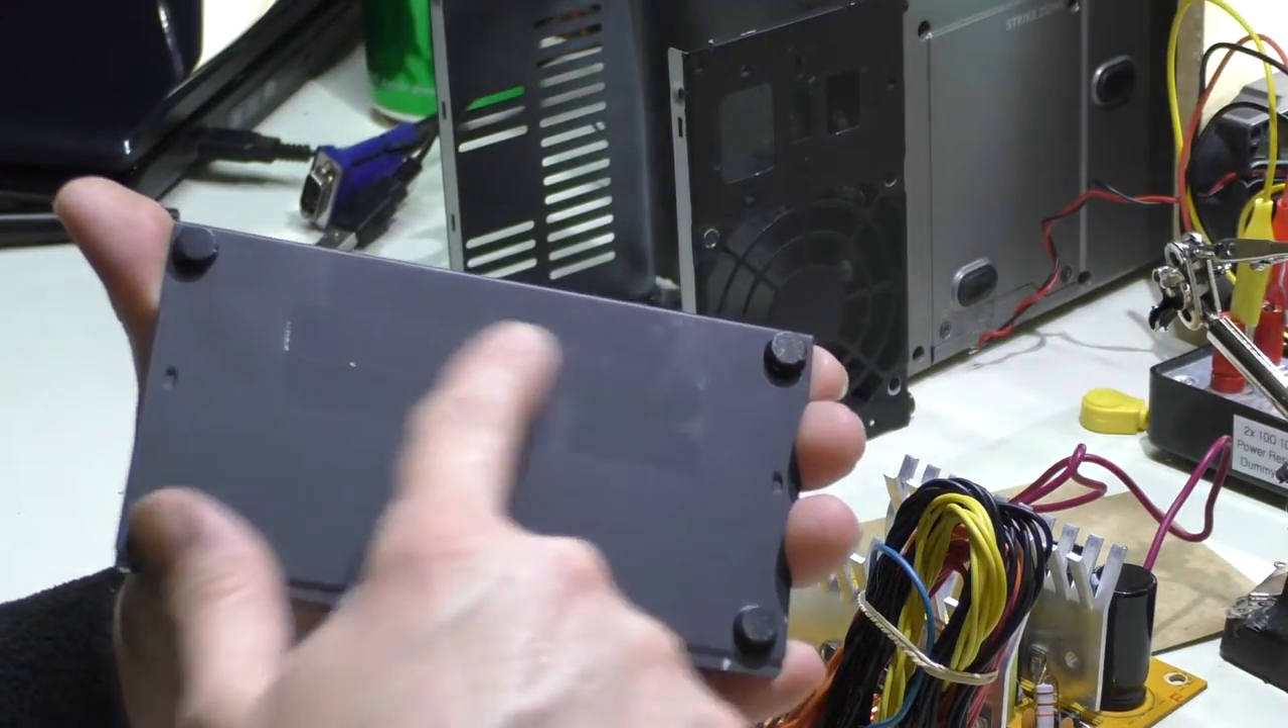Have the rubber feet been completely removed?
No.